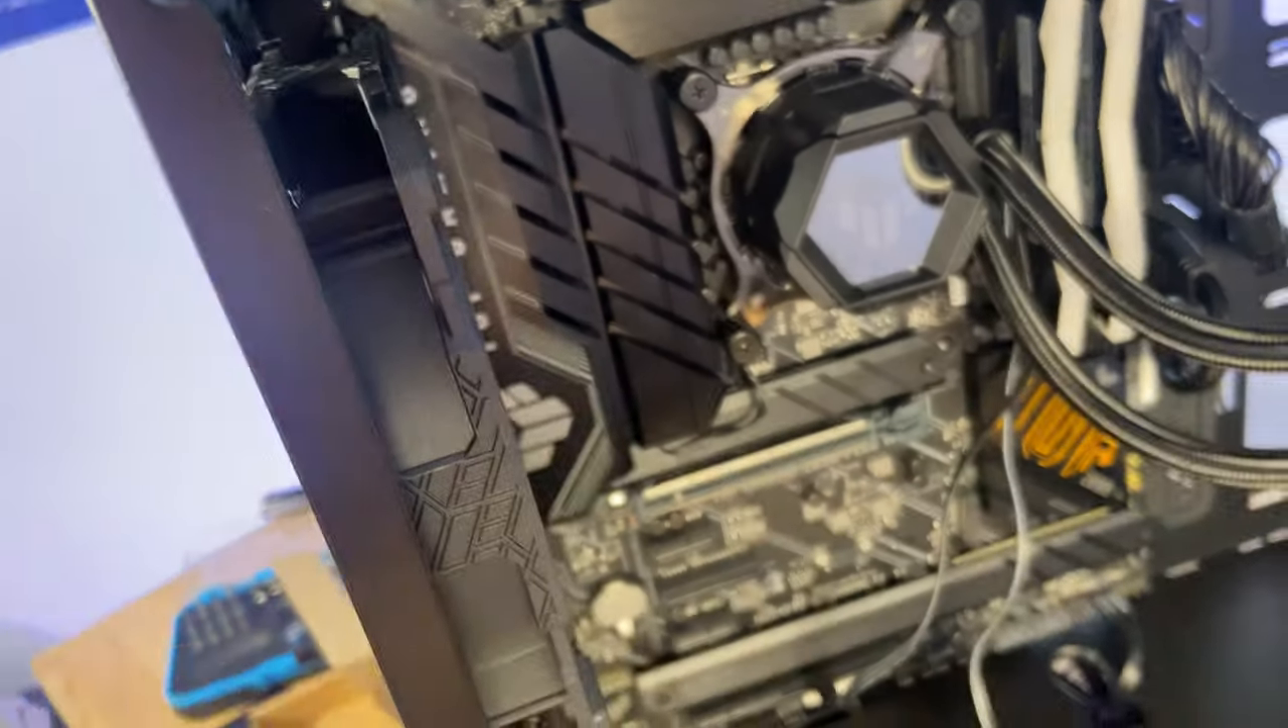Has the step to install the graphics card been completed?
No.